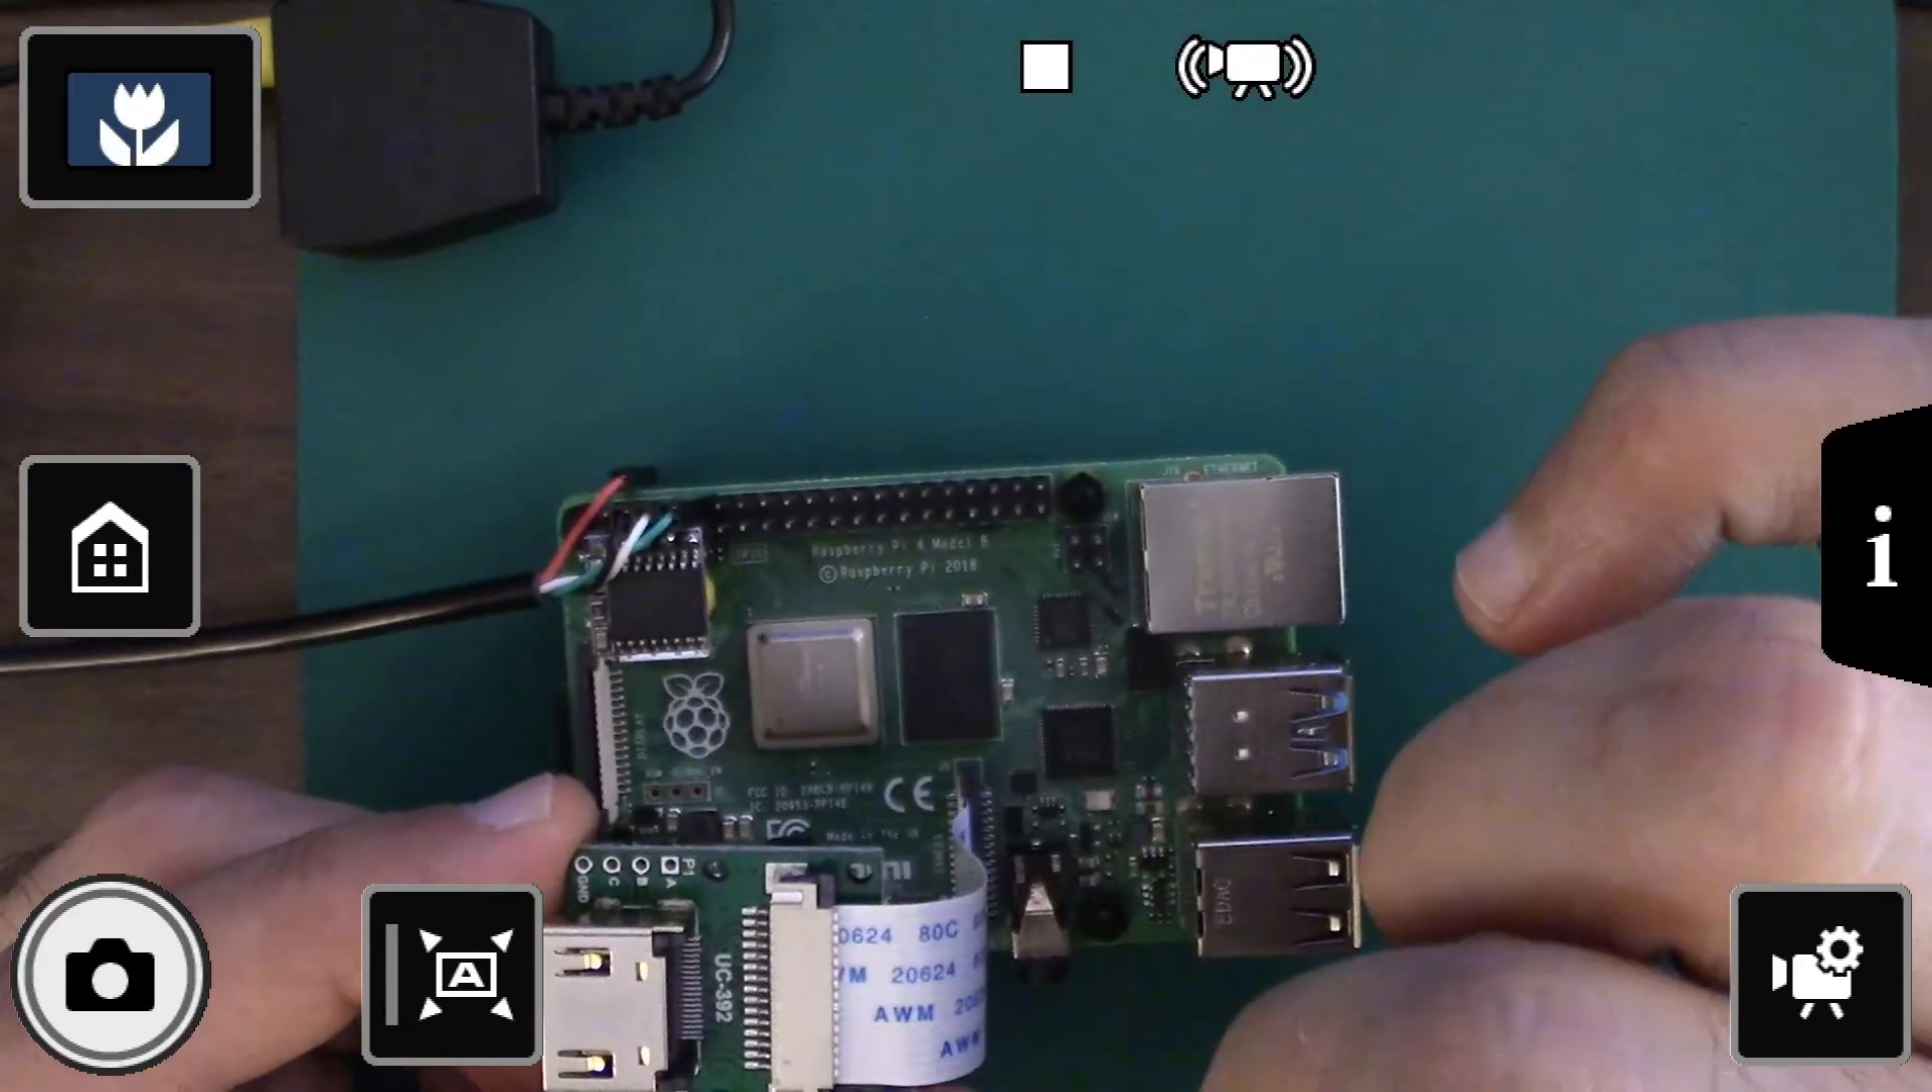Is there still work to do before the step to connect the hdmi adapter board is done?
No.